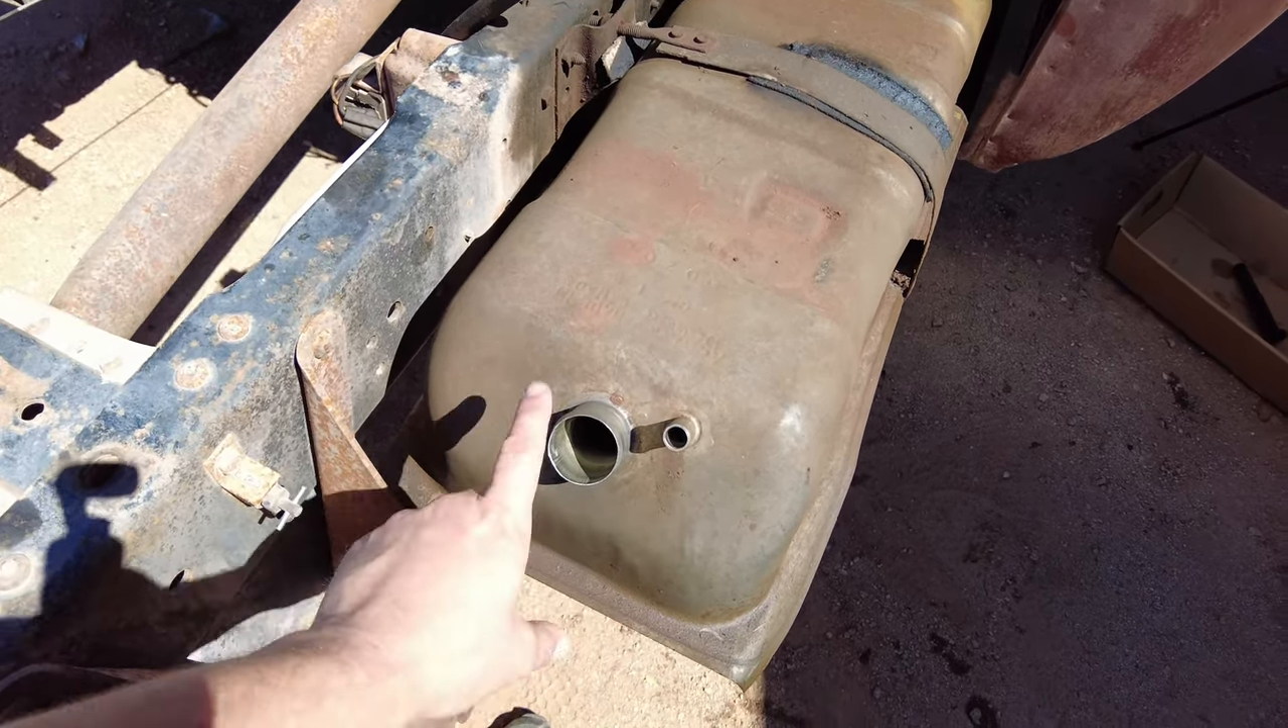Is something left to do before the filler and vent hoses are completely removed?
No.